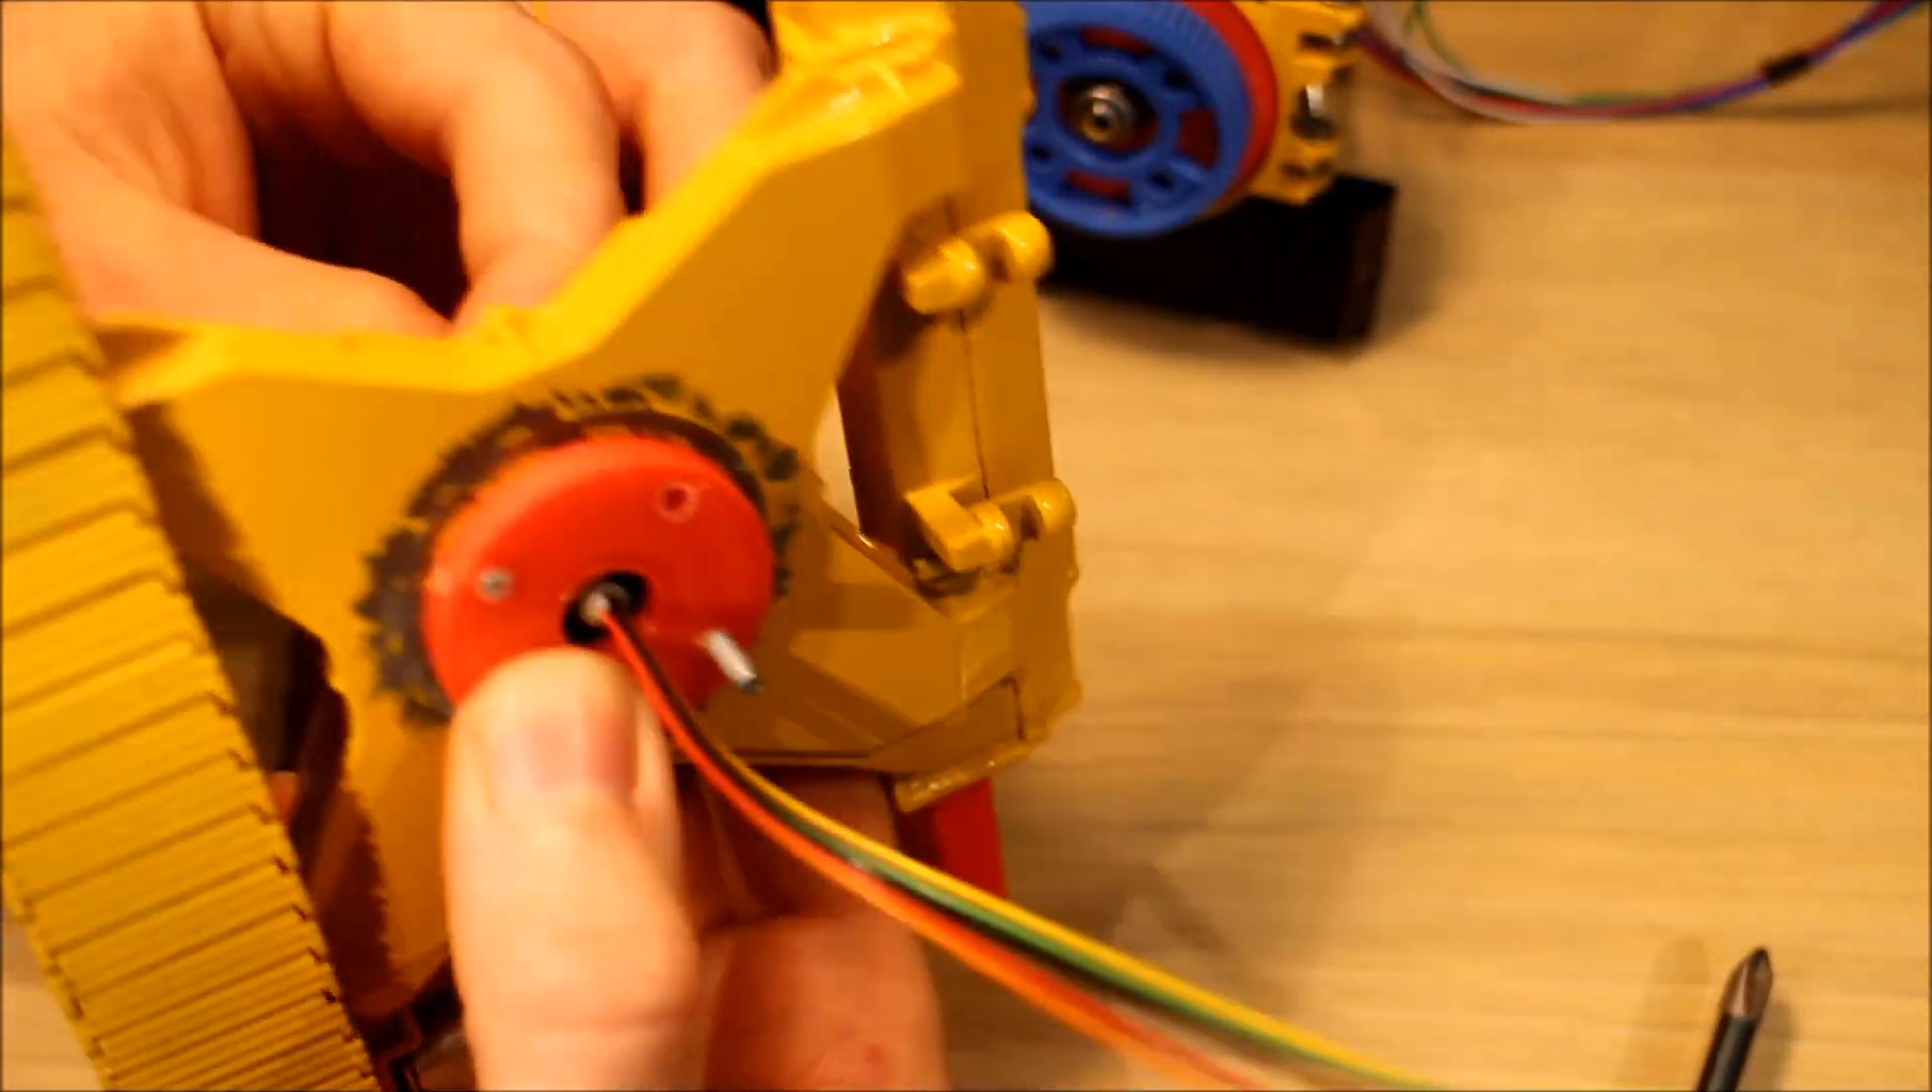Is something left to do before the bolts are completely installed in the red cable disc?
Yes.